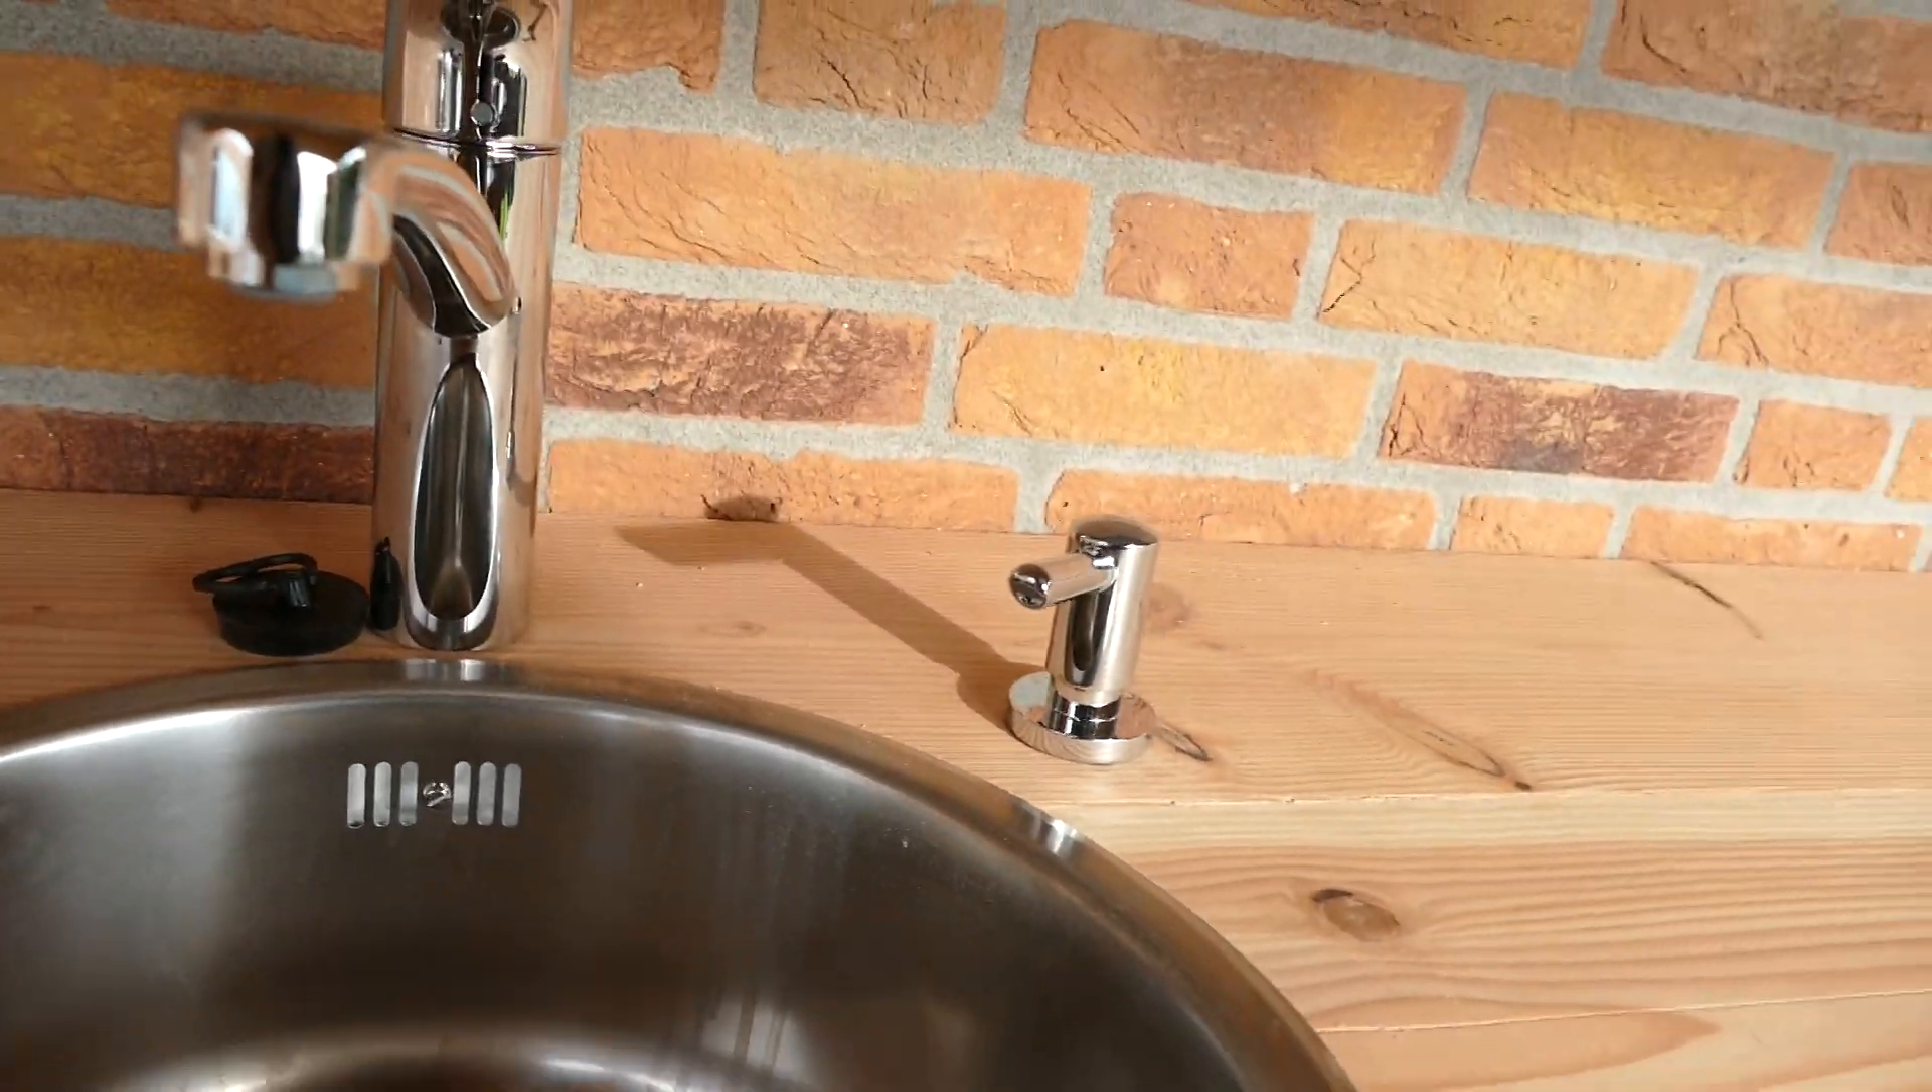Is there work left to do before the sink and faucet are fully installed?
No.